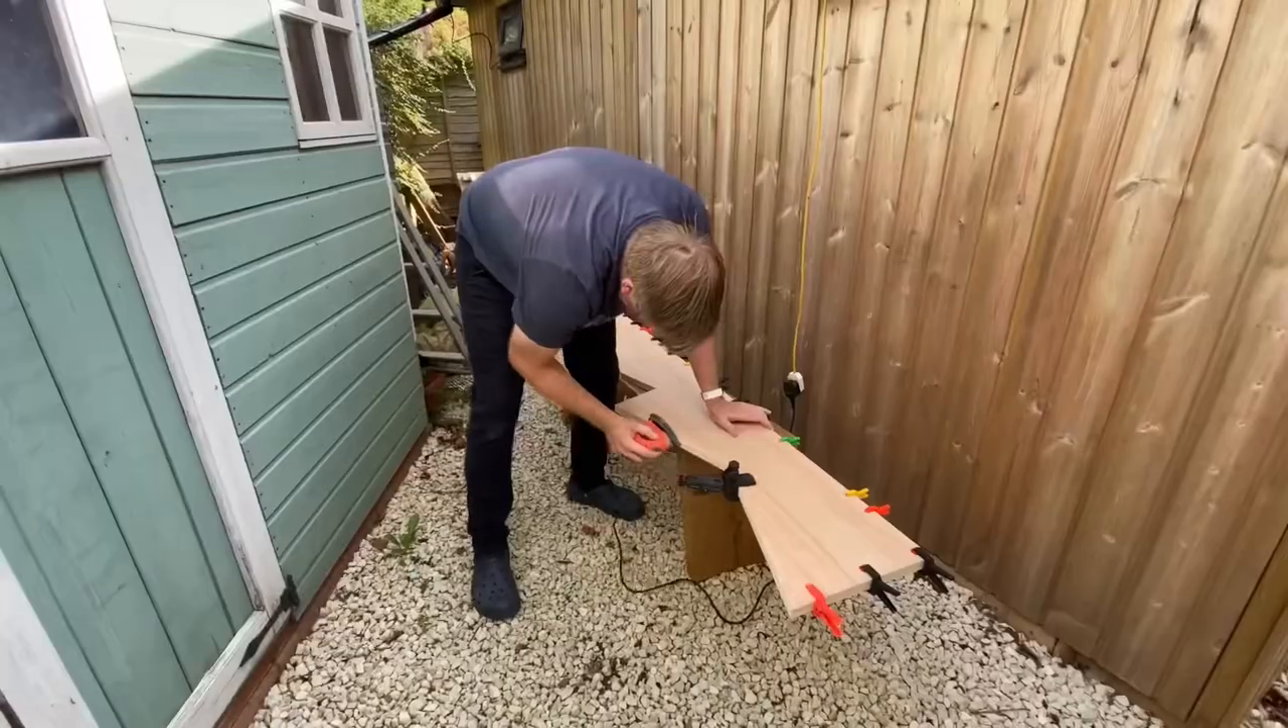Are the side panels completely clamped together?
Yes.